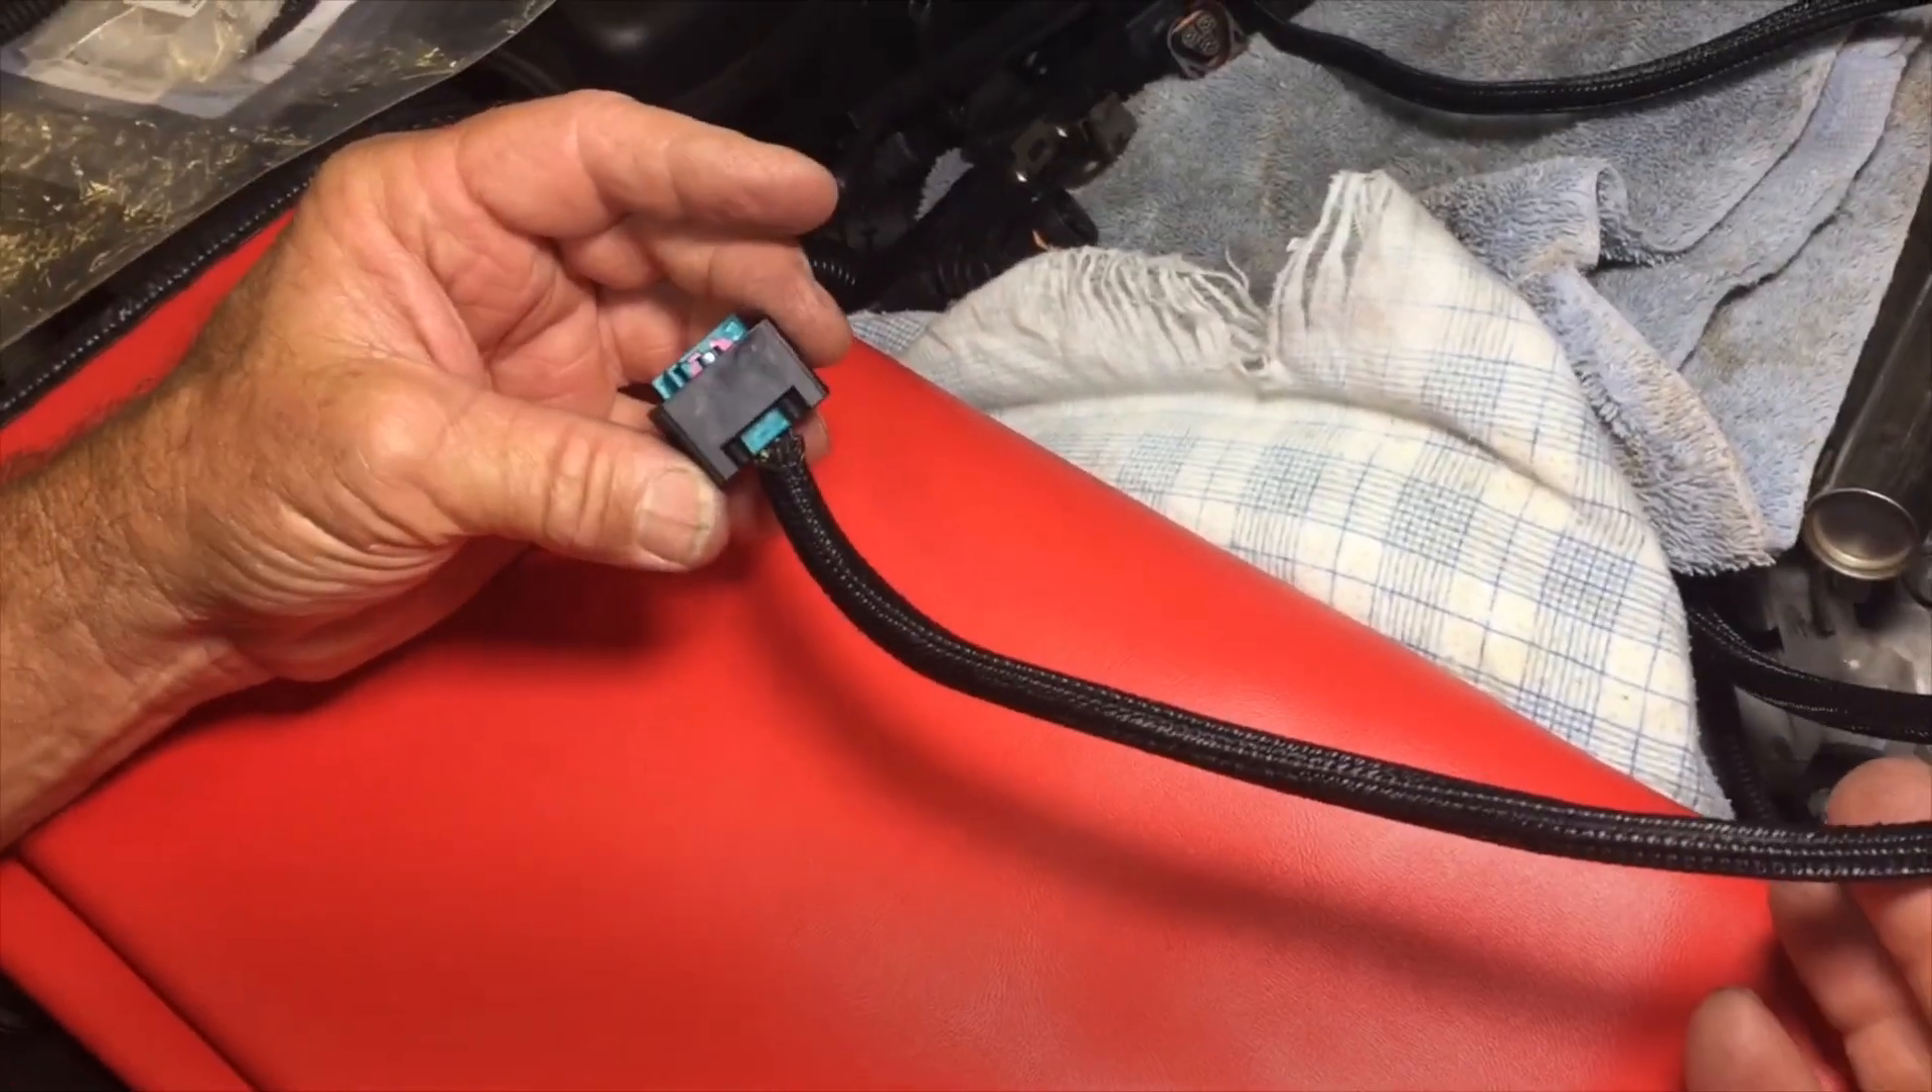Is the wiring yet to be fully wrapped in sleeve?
No.